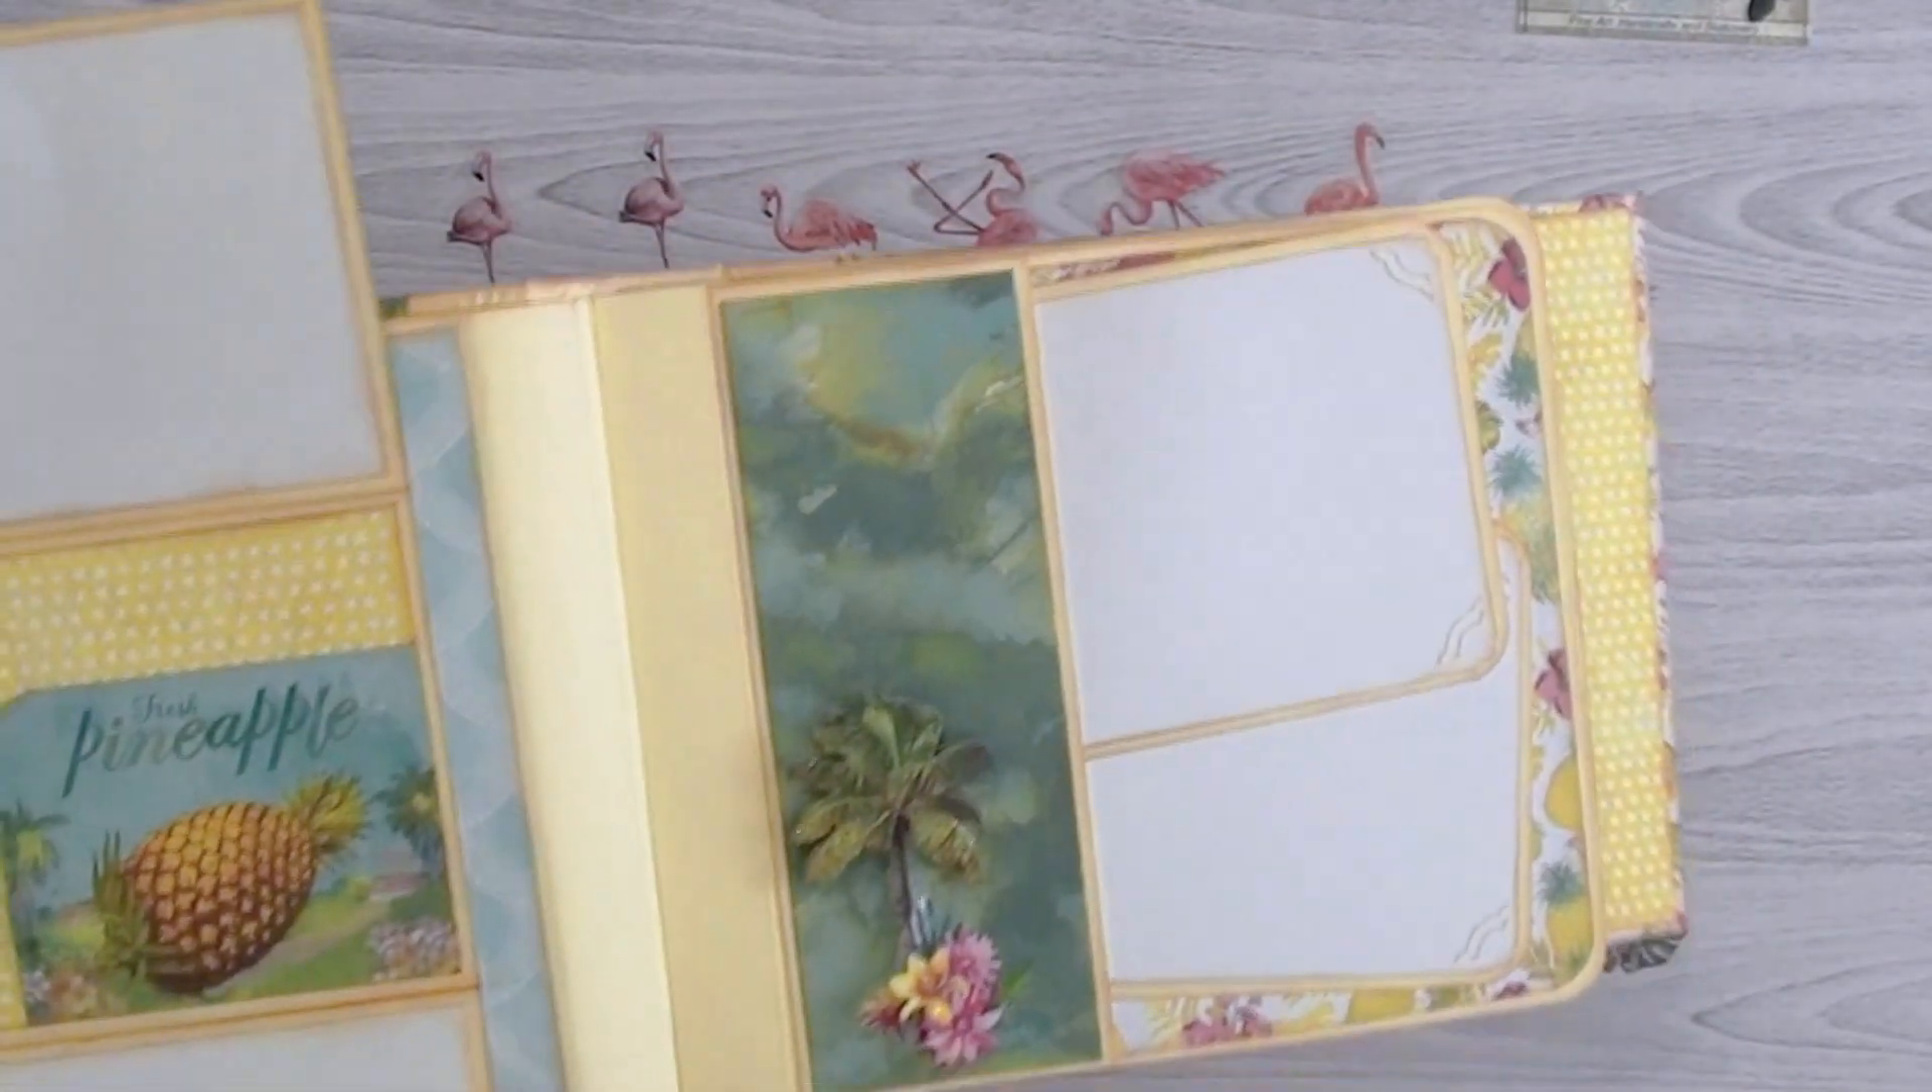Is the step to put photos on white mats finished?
No.